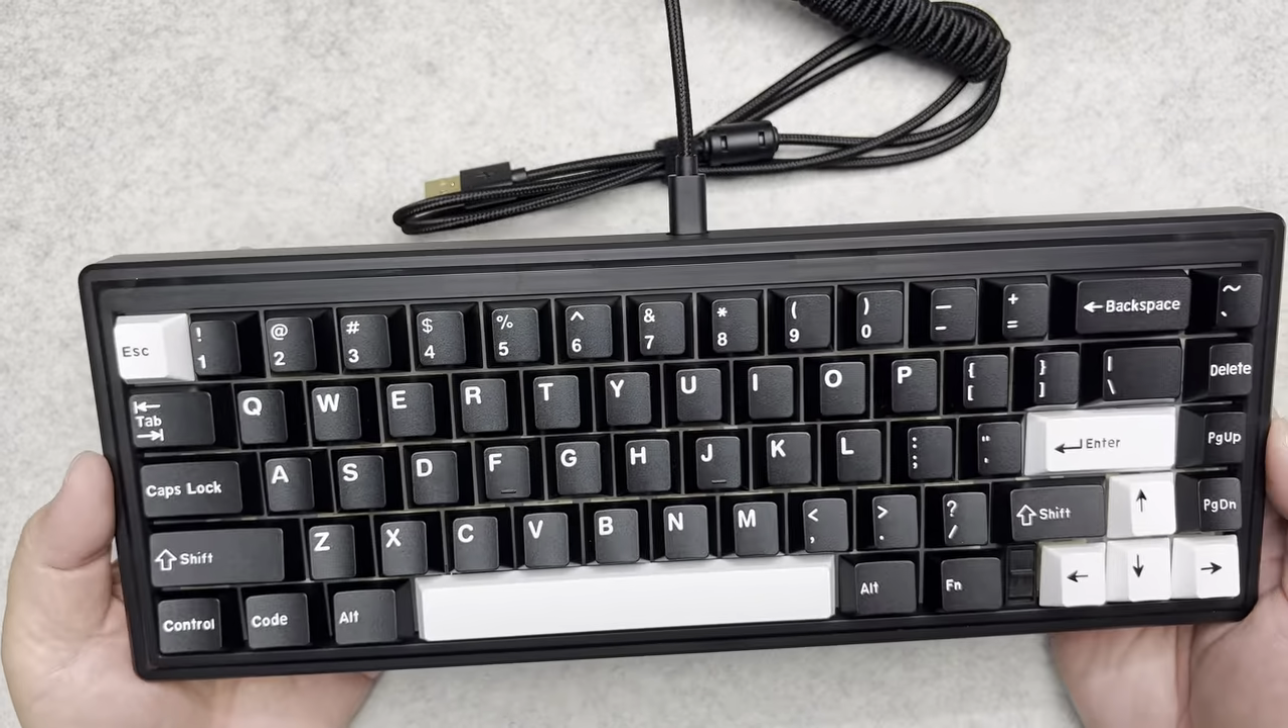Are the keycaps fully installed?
Yes.